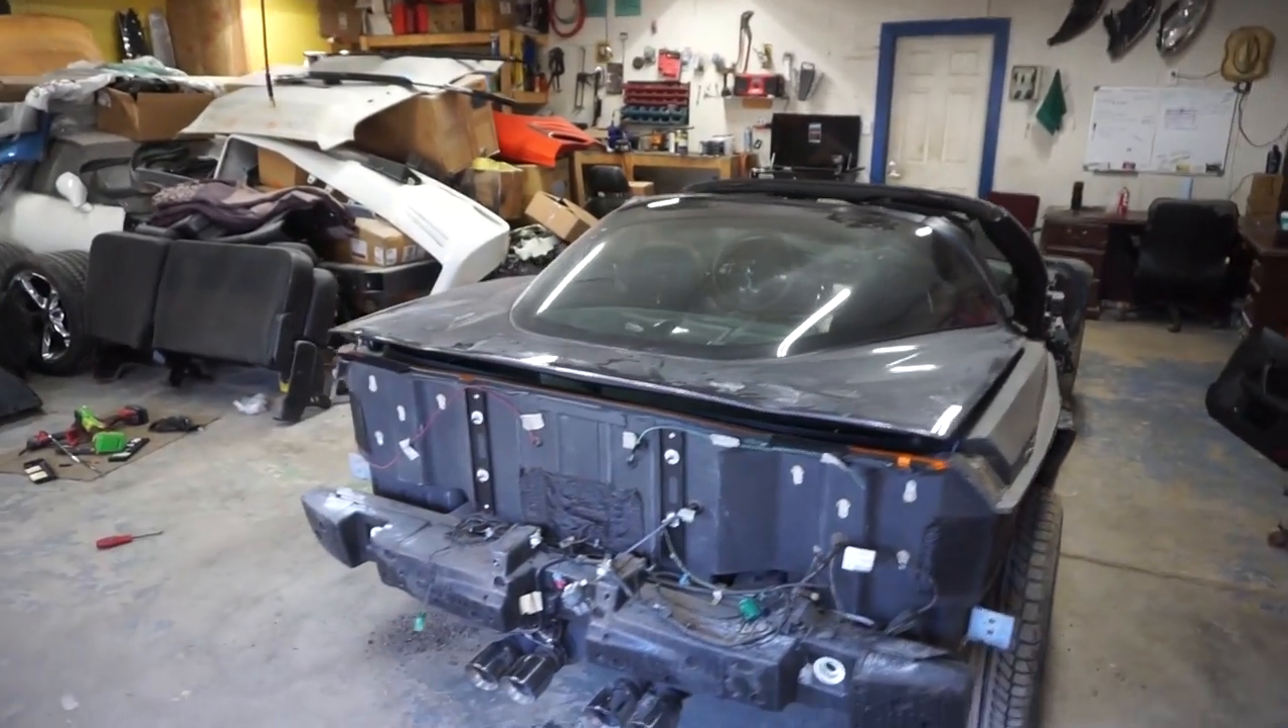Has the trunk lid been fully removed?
No.